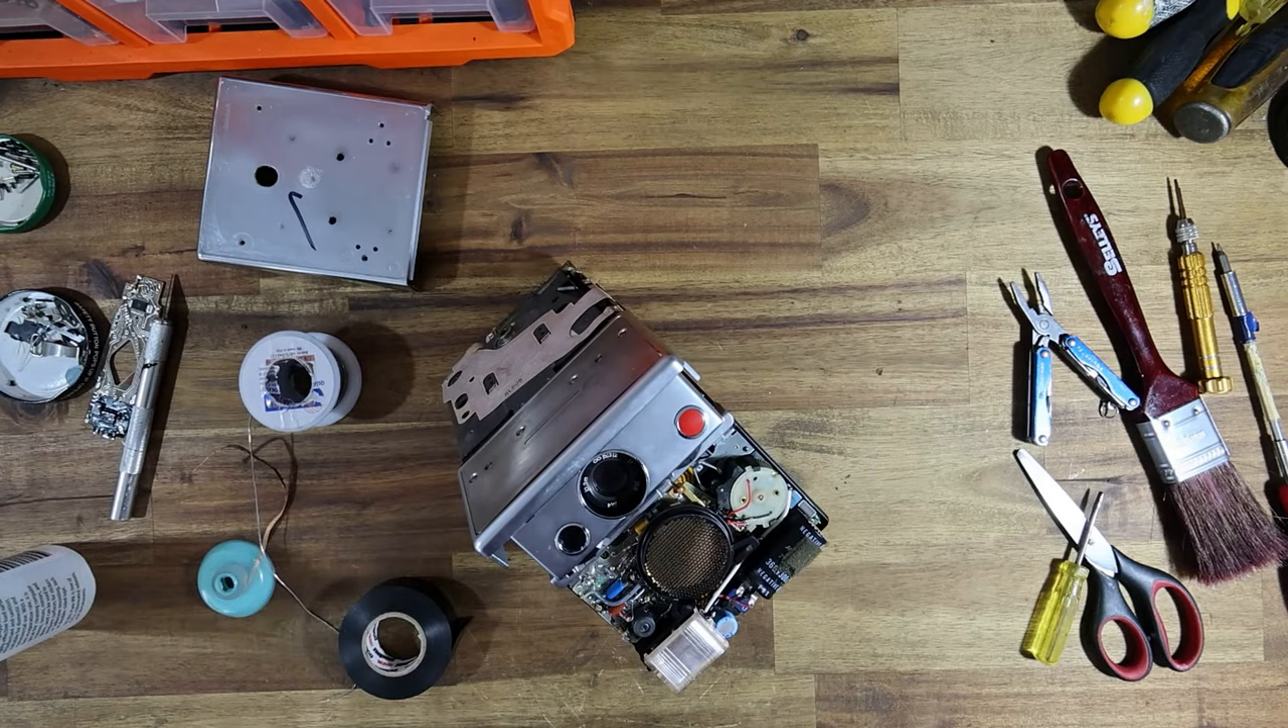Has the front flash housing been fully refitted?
No.